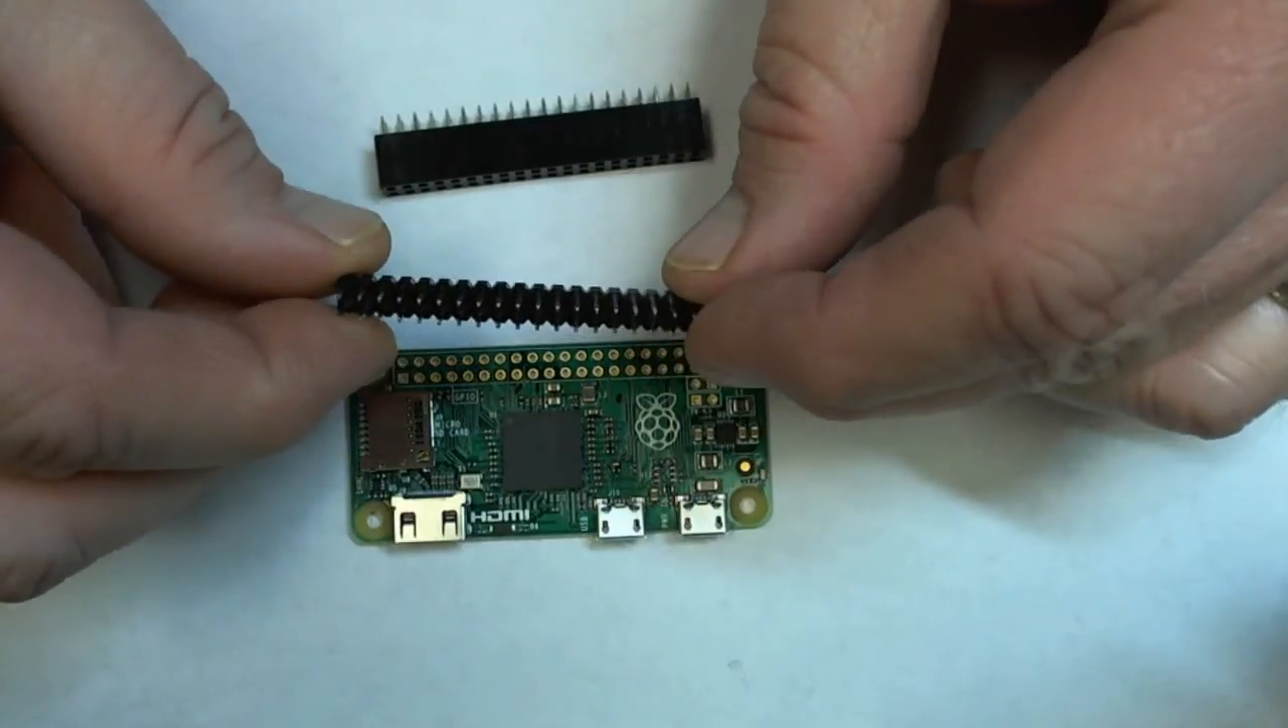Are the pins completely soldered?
No.